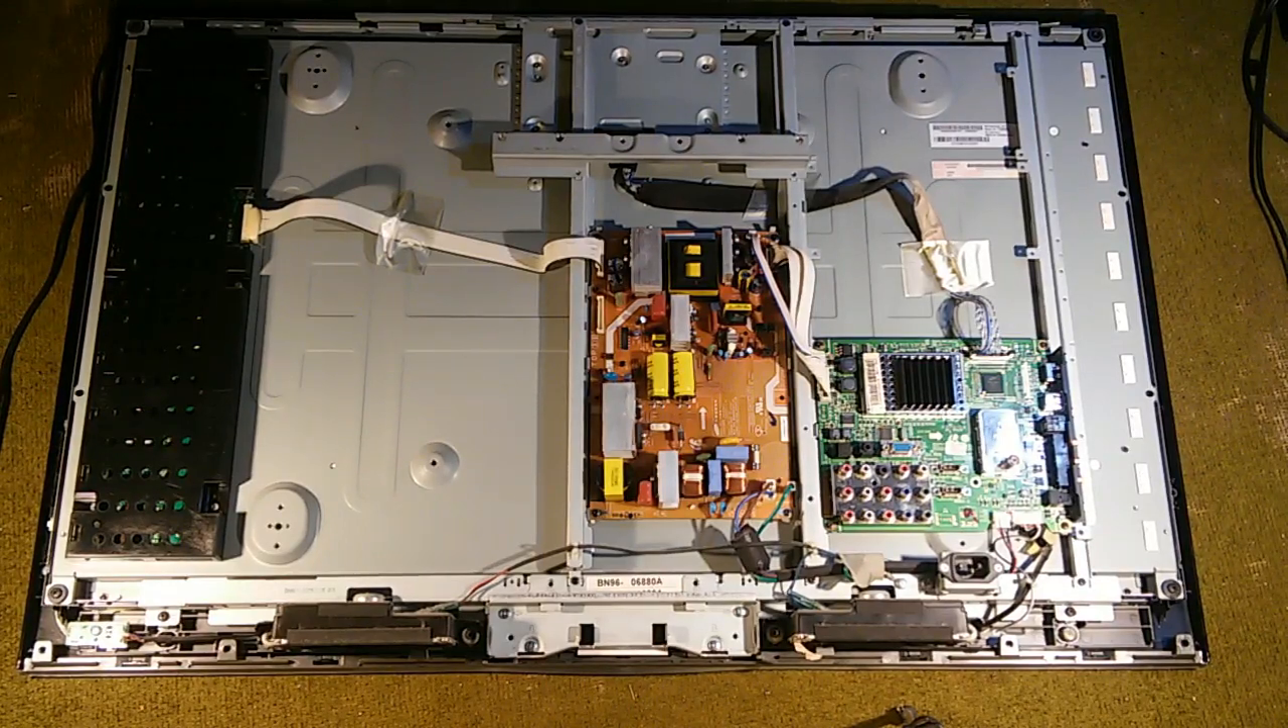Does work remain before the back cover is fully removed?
No.